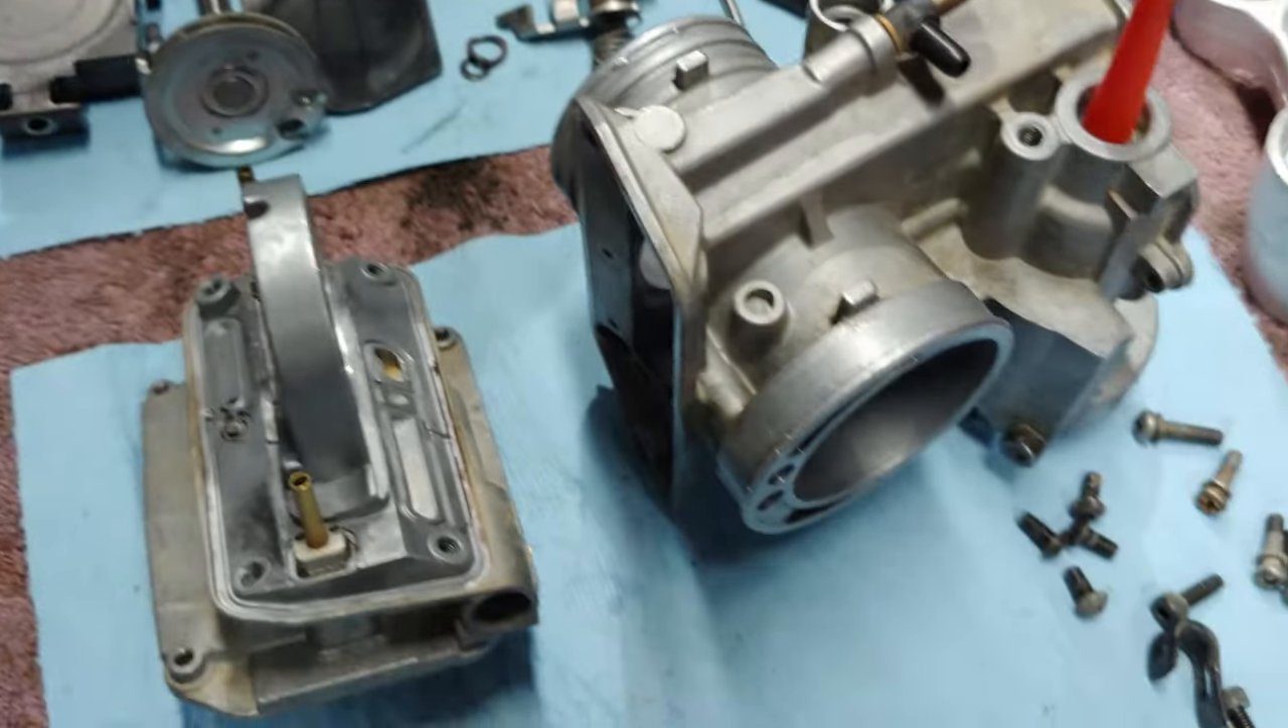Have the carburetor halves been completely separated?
Yes.